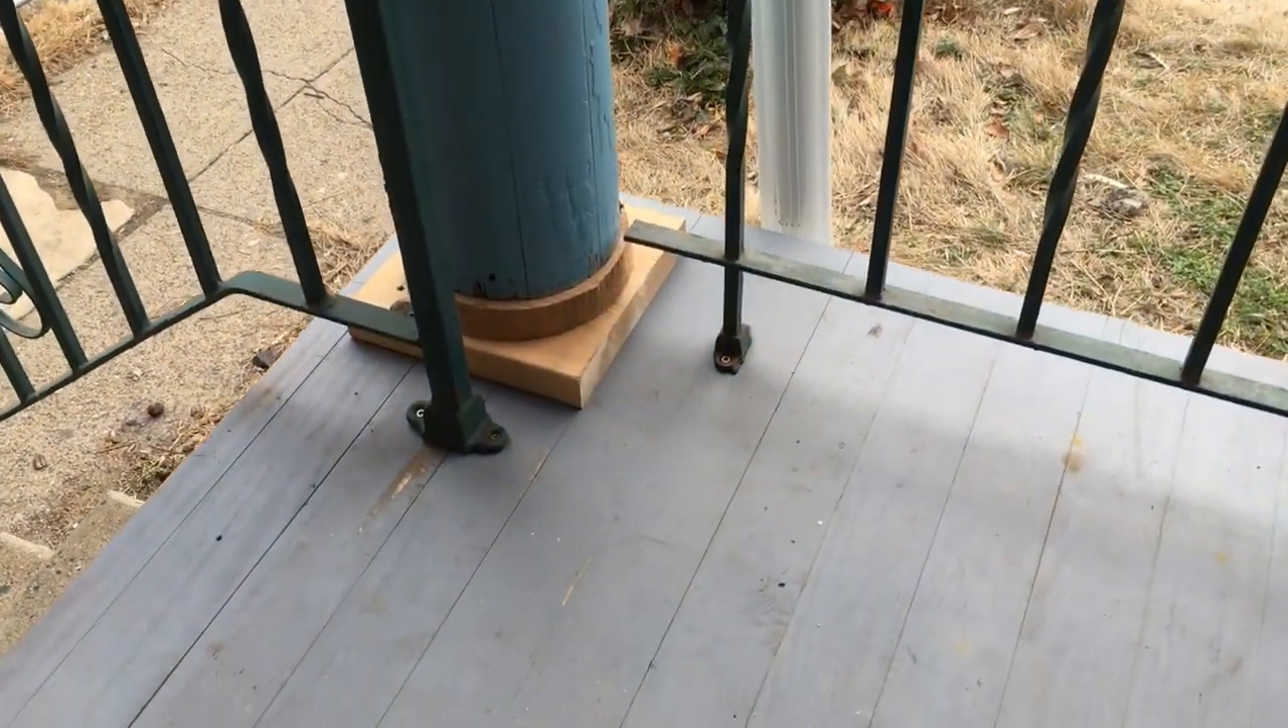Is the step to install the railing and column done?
Yes.